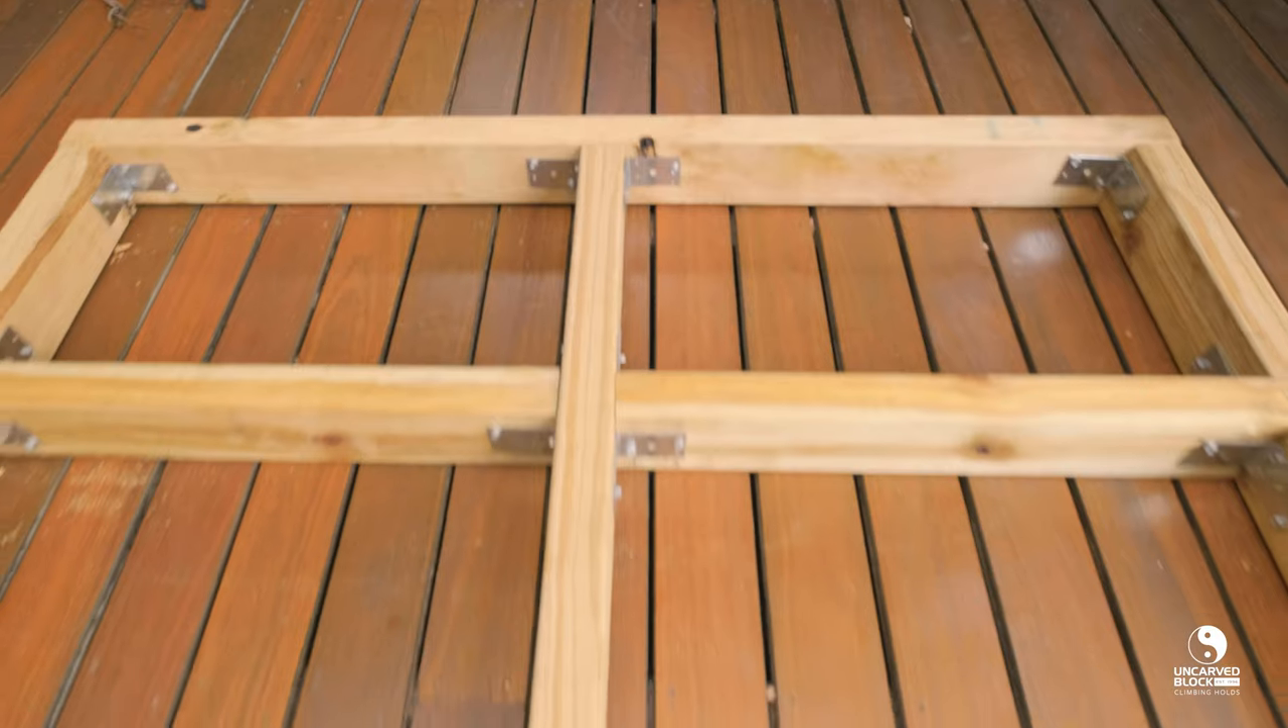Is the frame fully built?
Yes.